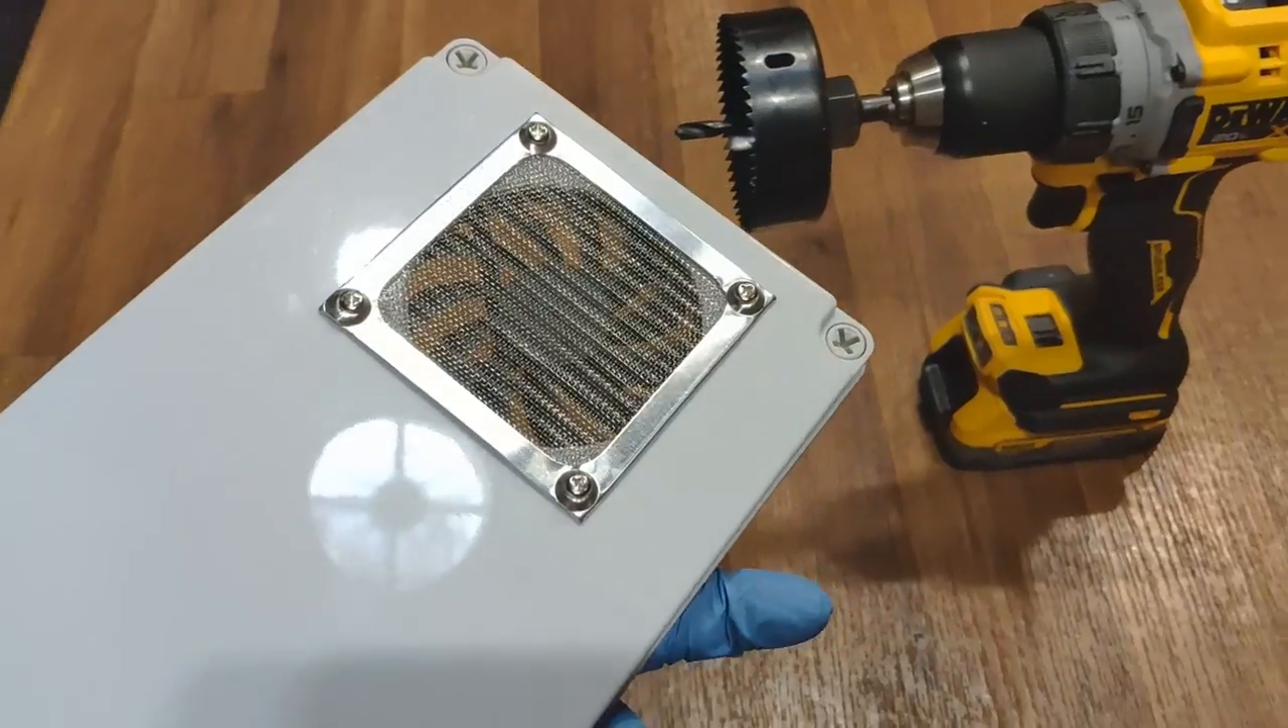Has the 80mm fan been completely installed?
Yes.